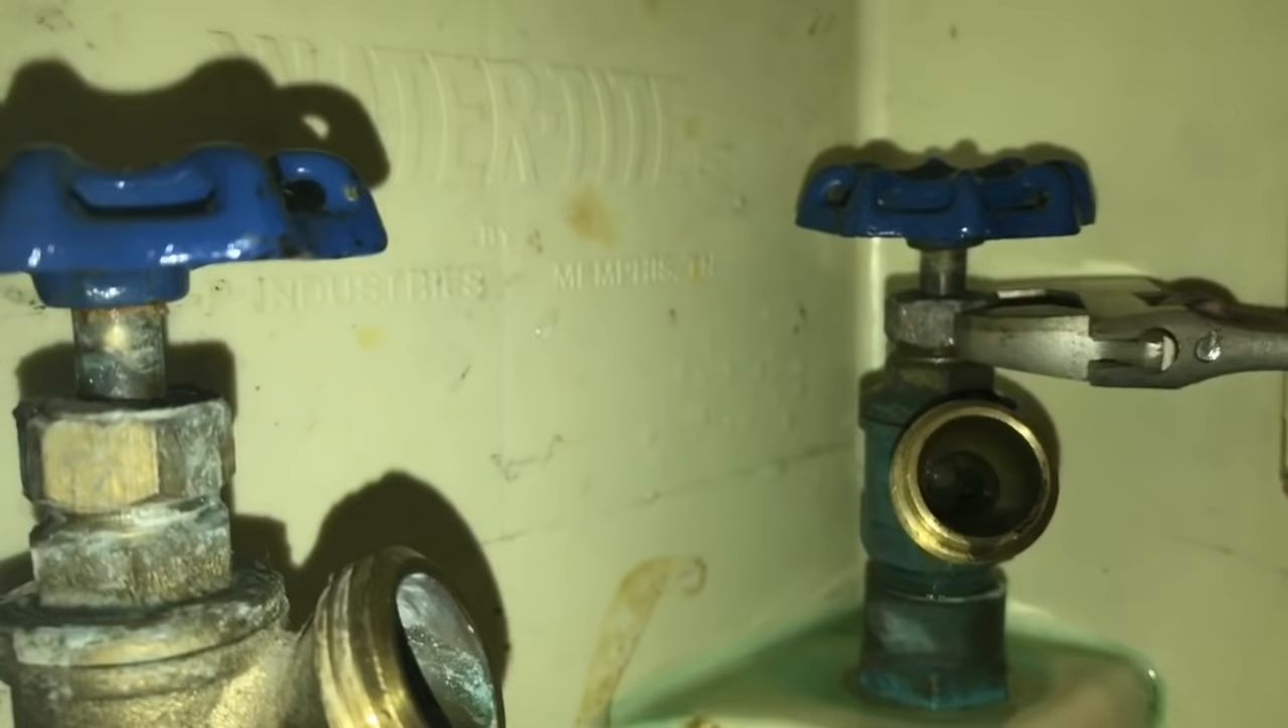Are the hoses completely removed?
Yes.